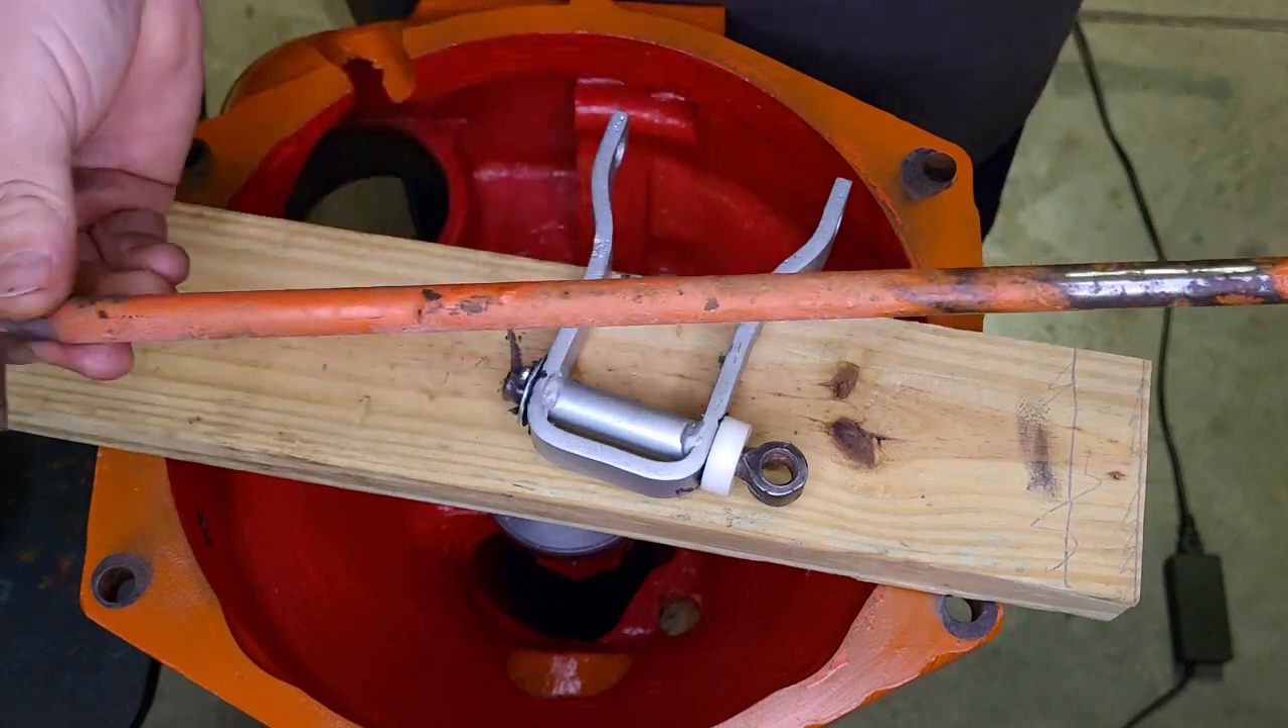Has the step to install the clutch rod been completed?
No.